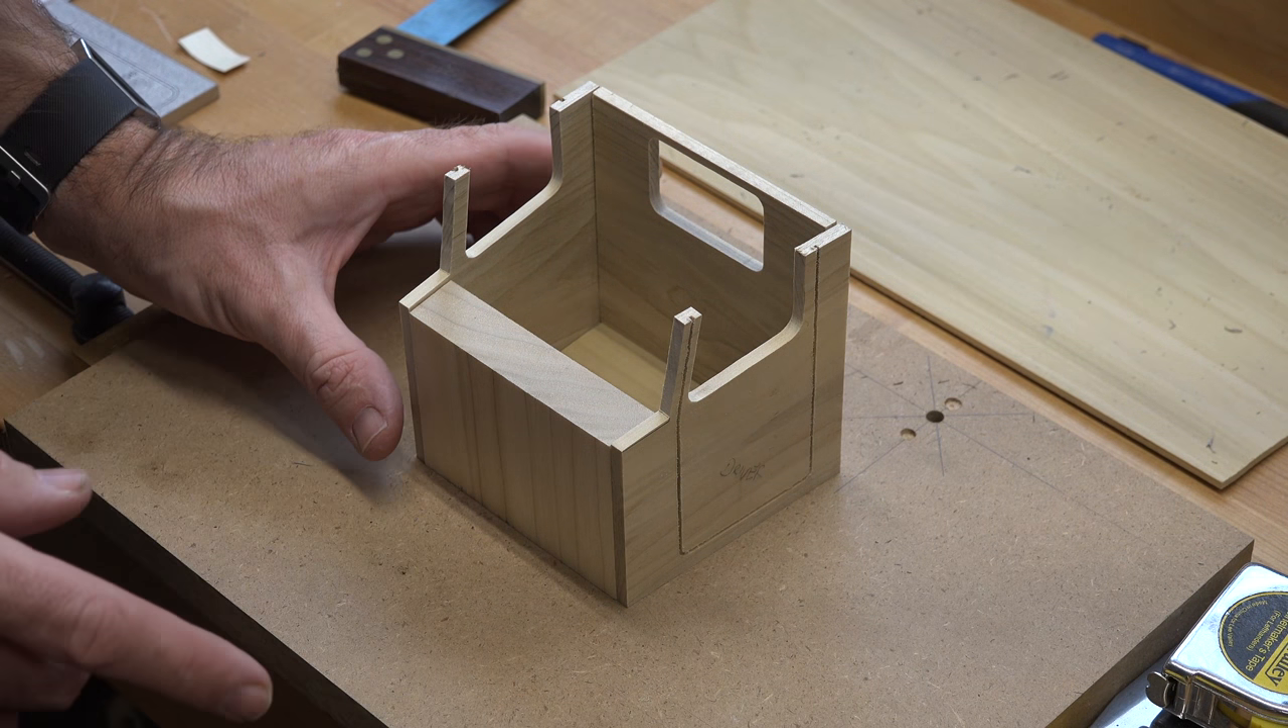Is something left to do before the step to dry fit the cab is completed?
No.